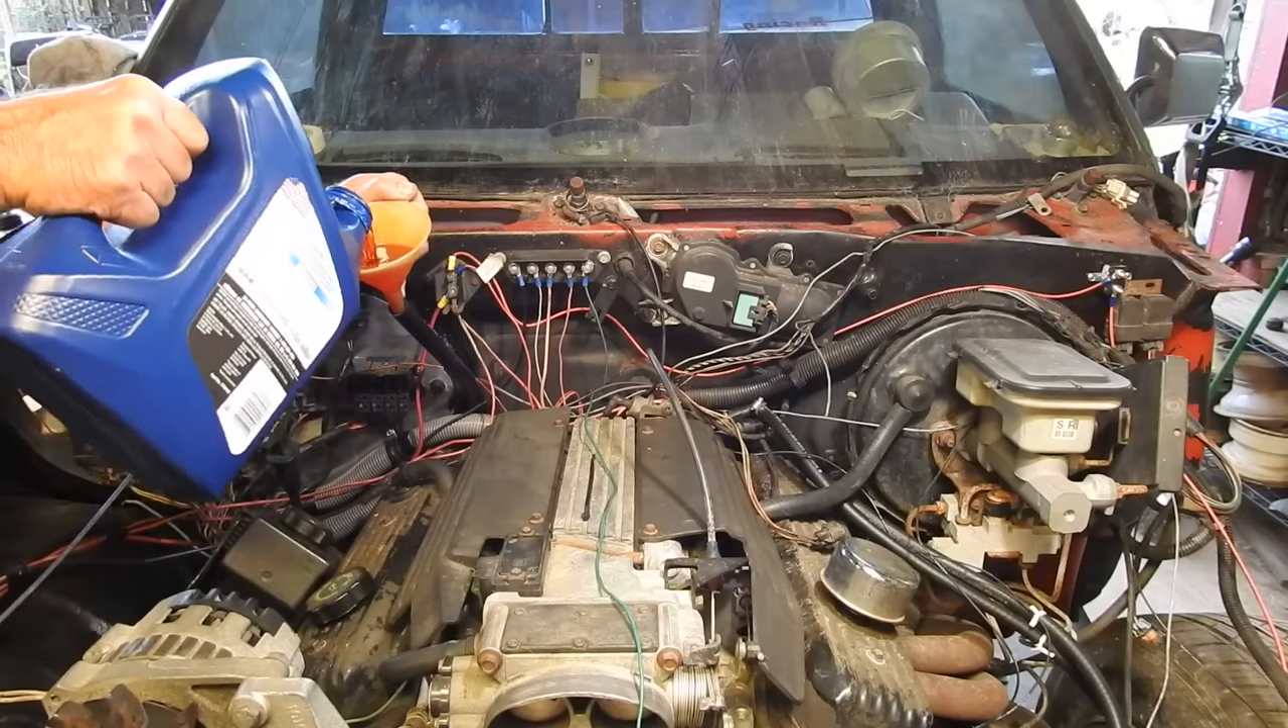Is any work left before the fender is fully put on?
Yes.